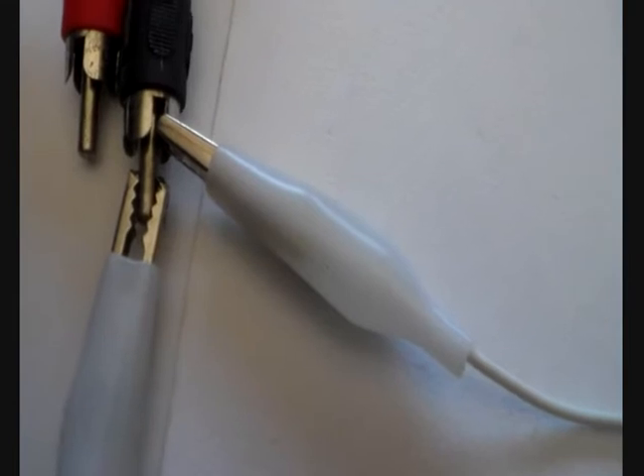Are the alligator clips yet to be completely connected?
No.